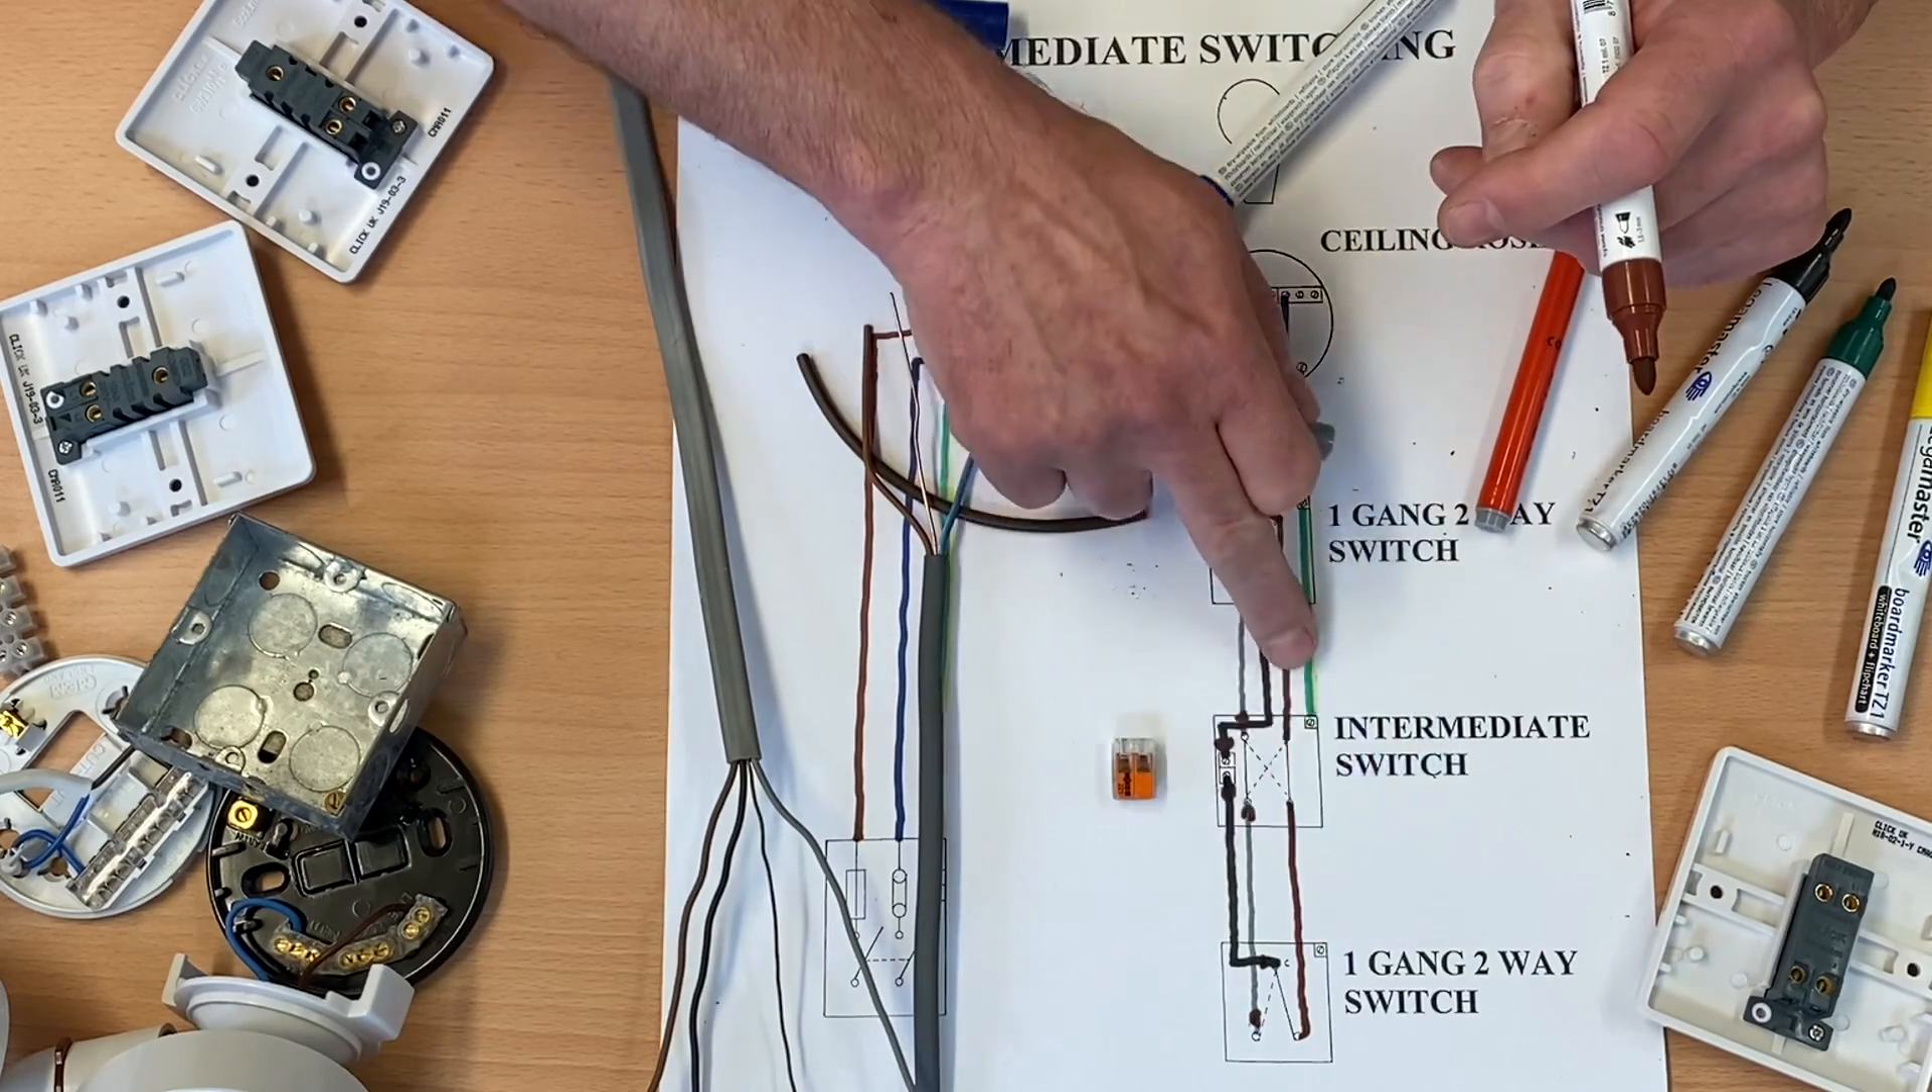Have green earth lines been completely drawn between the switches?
No.